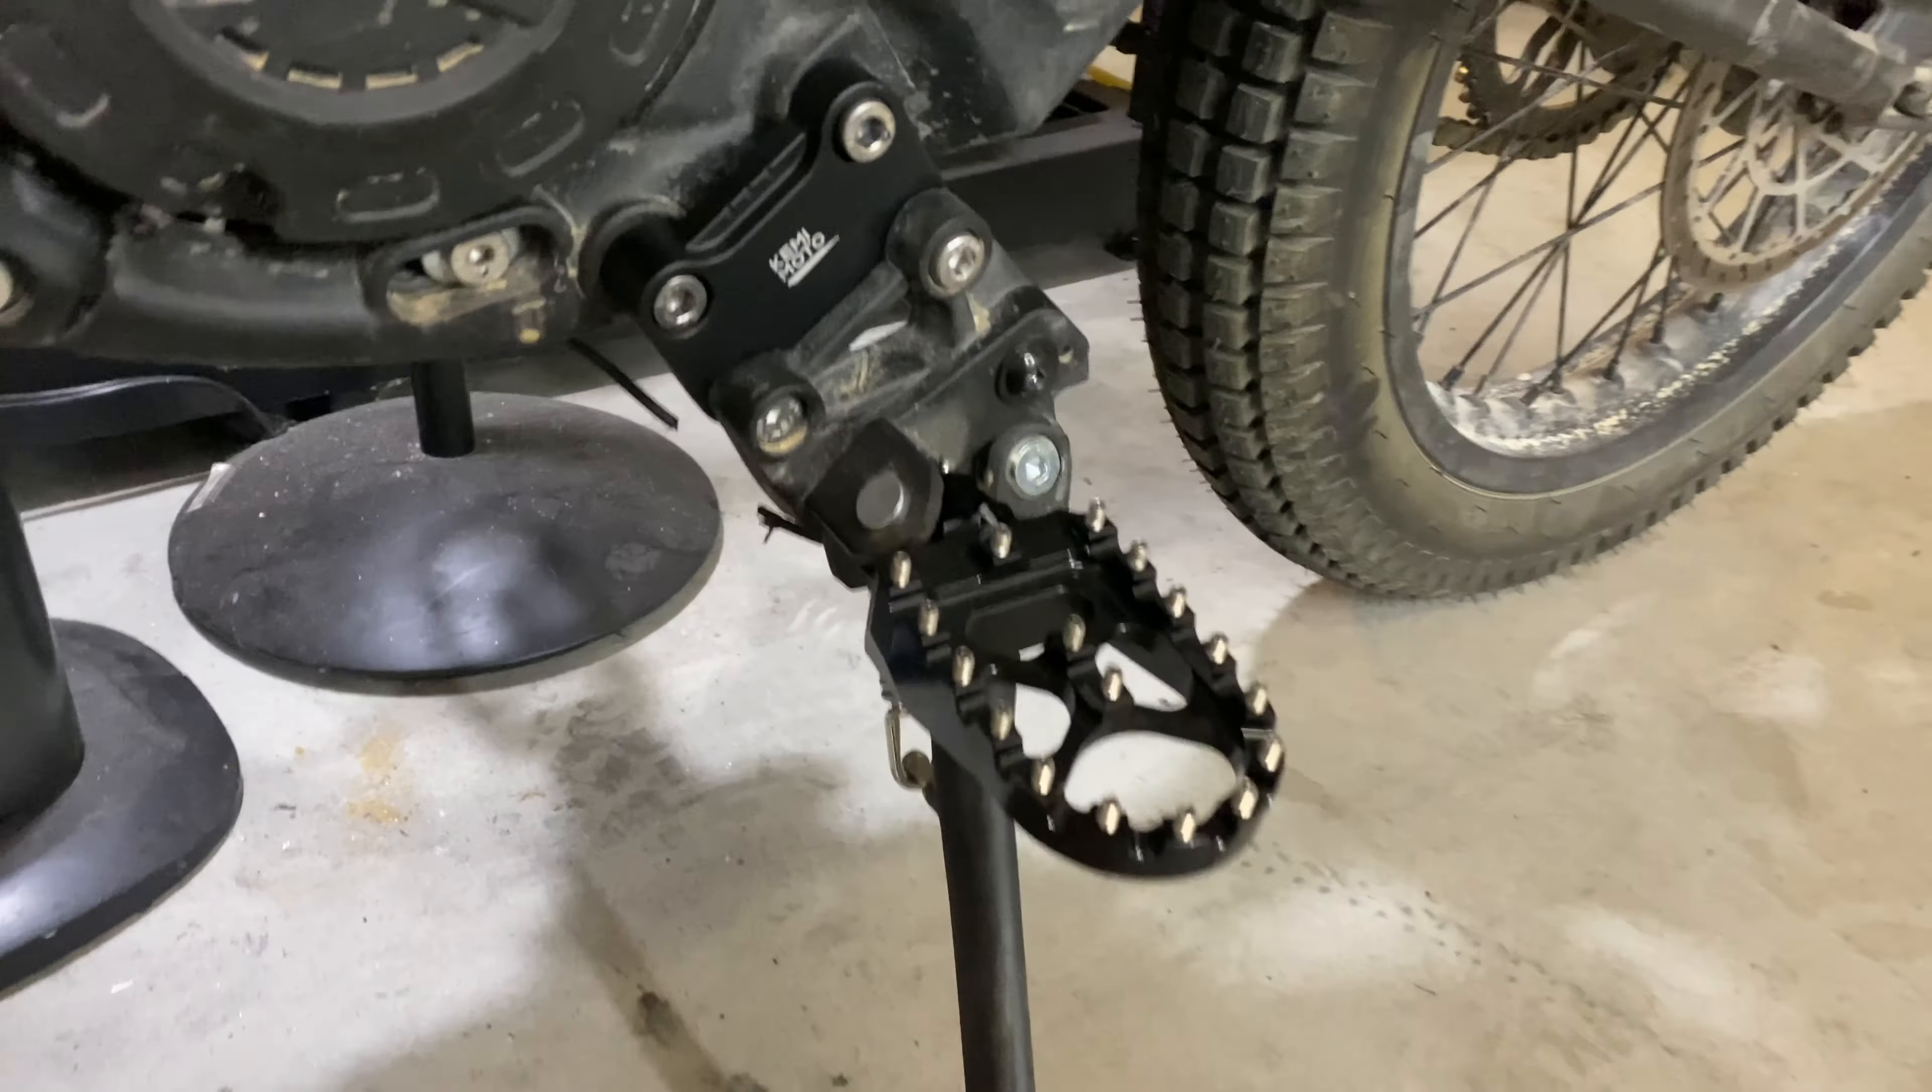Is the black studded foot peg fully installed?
Yes.